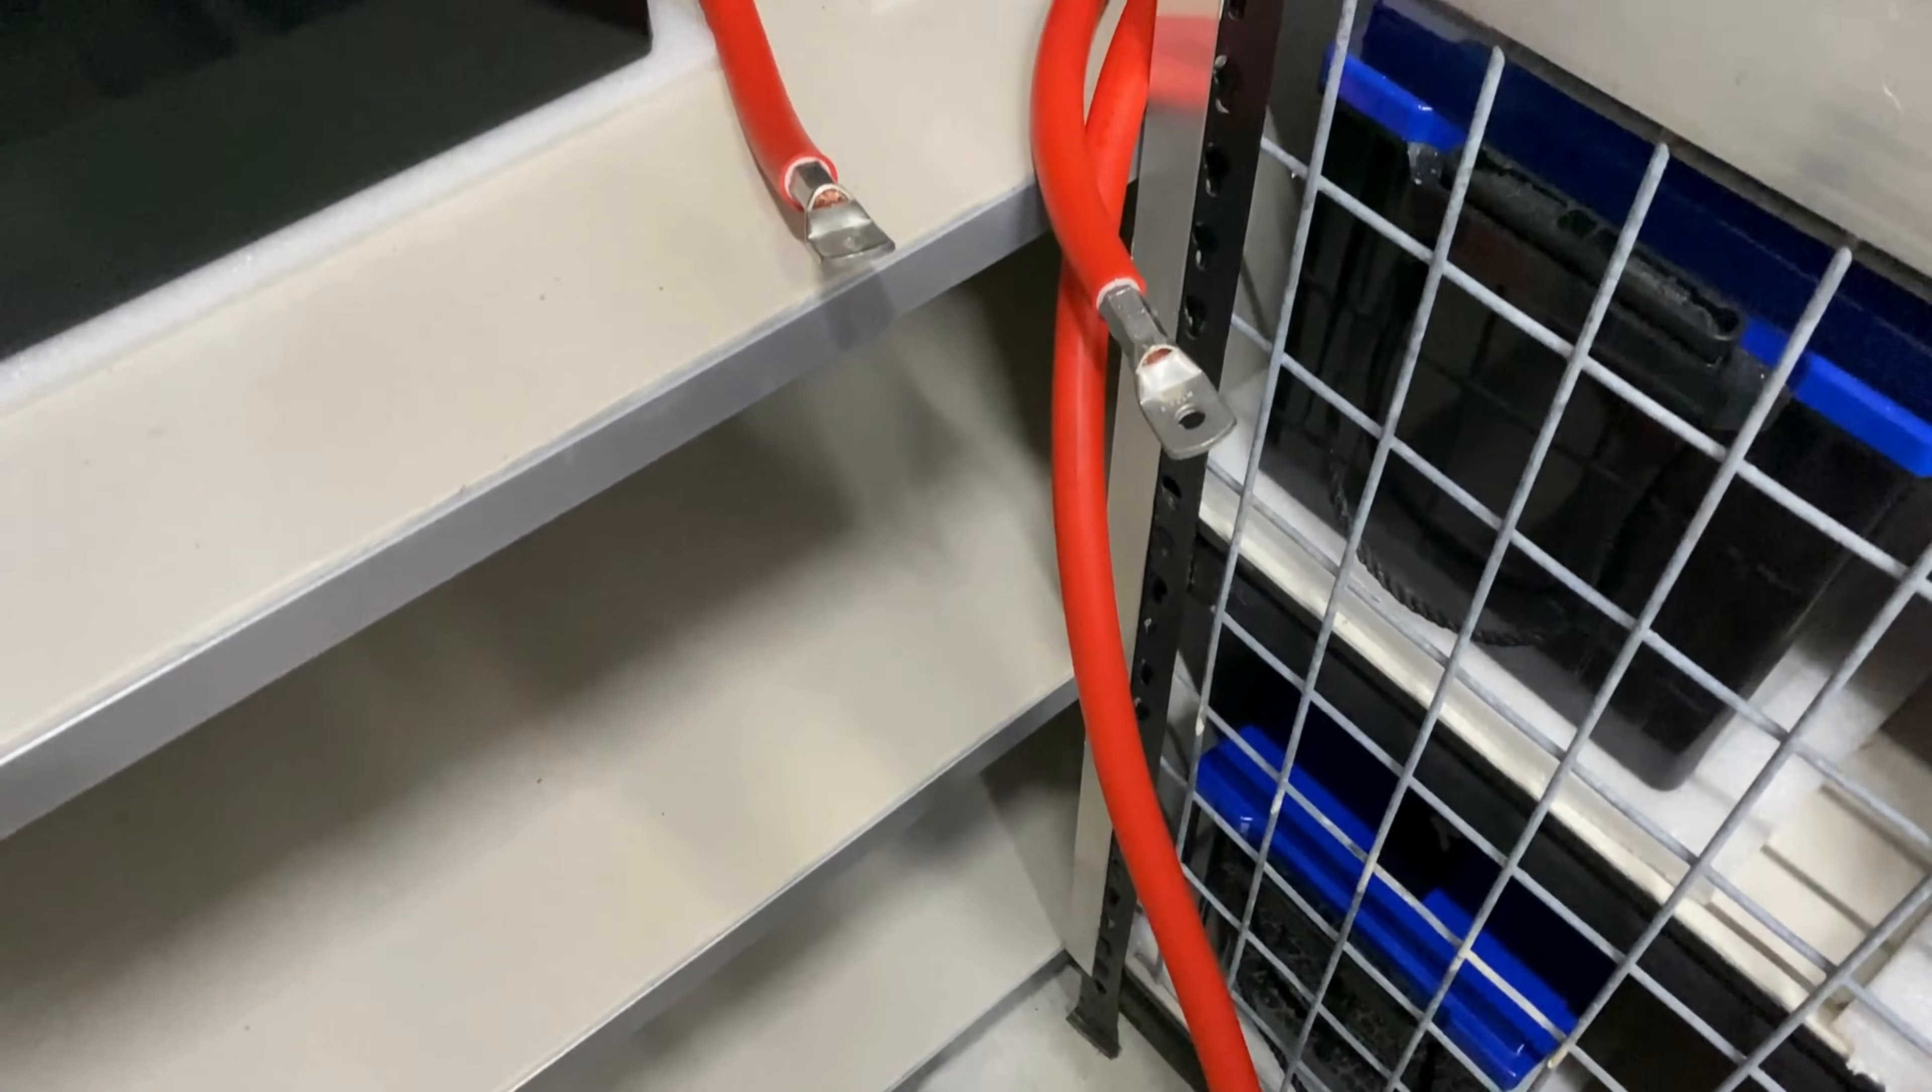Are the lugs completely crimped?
Yes.